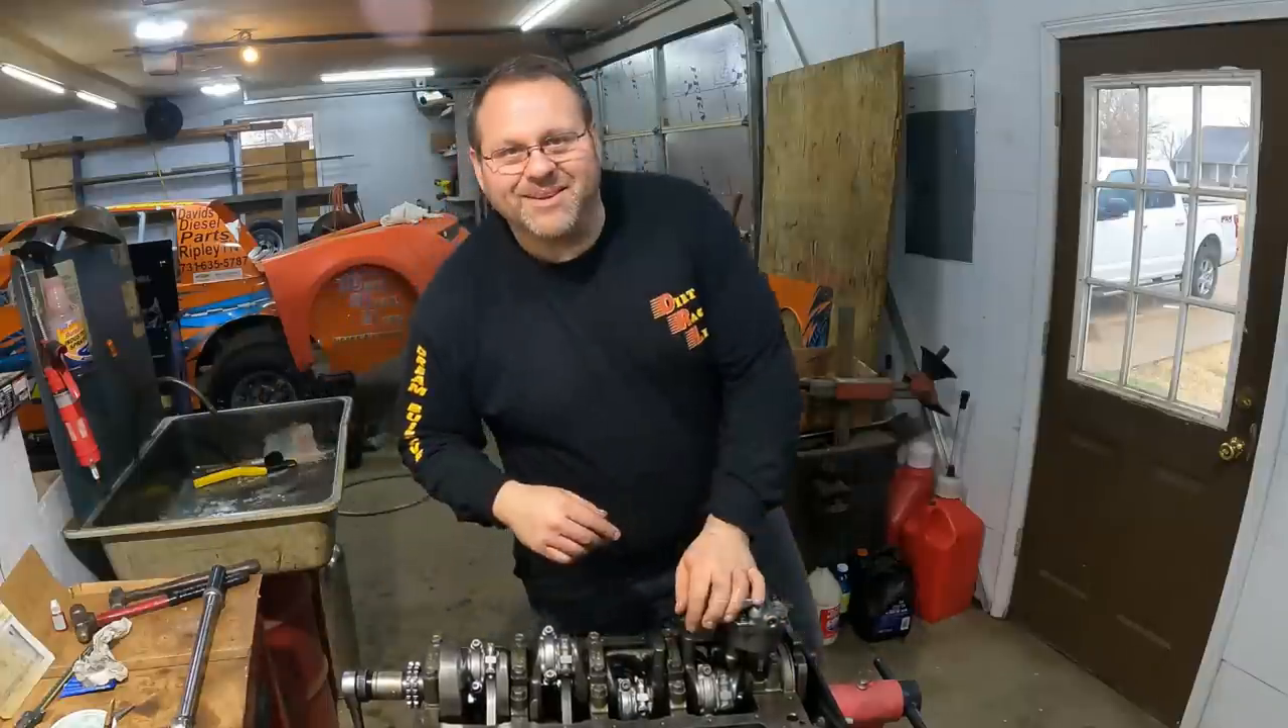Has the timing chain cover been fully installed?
No.